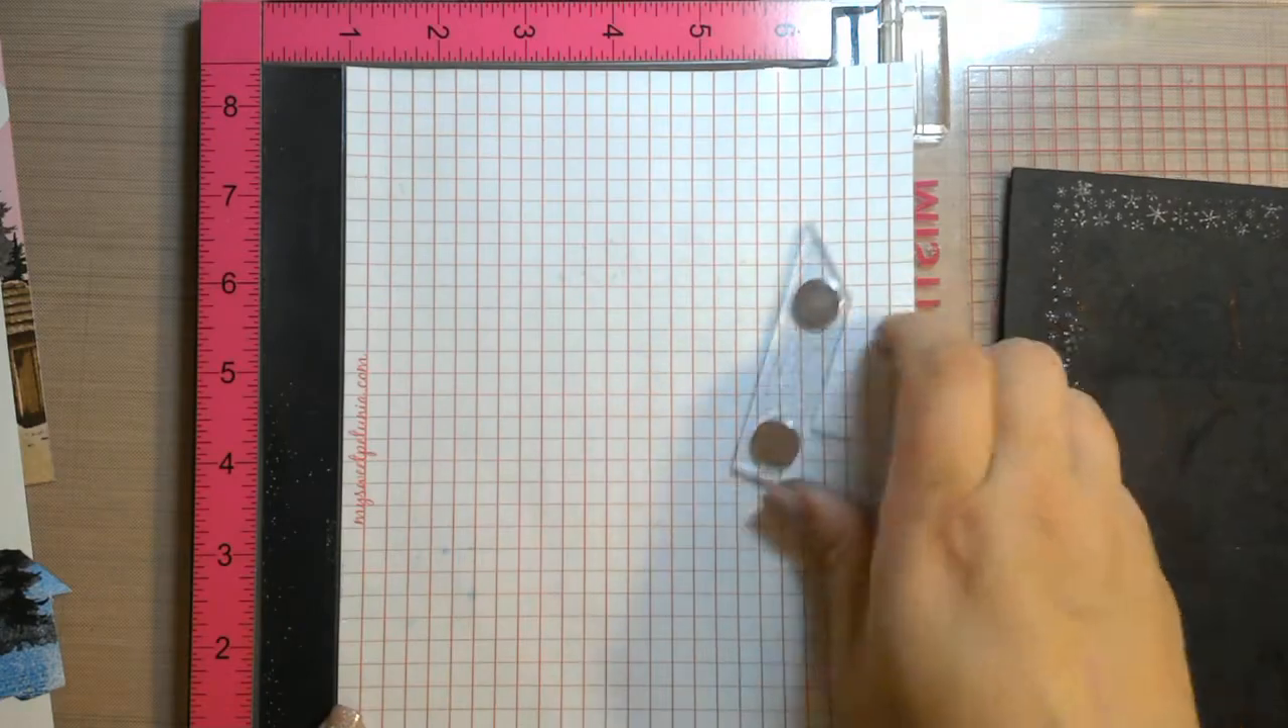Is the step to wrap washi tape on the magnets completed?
No.